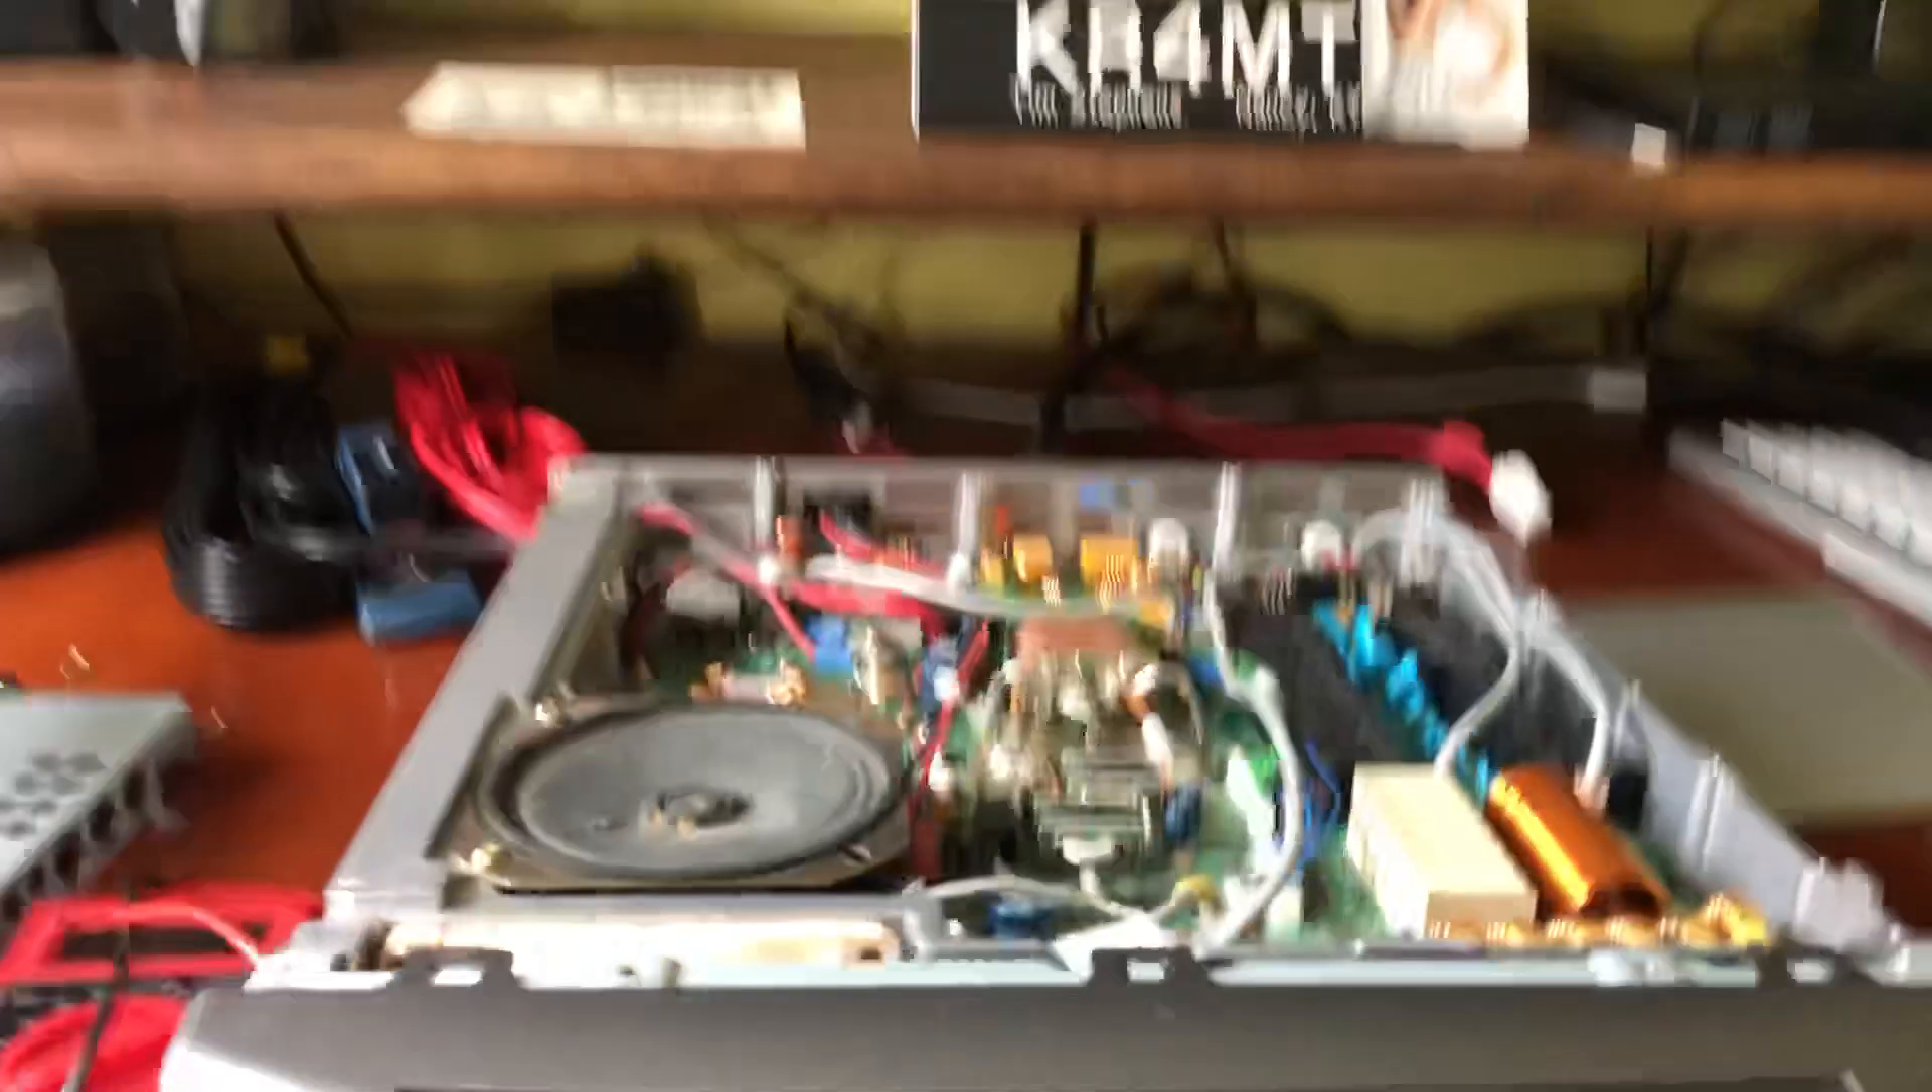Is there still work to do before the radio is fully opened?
No.